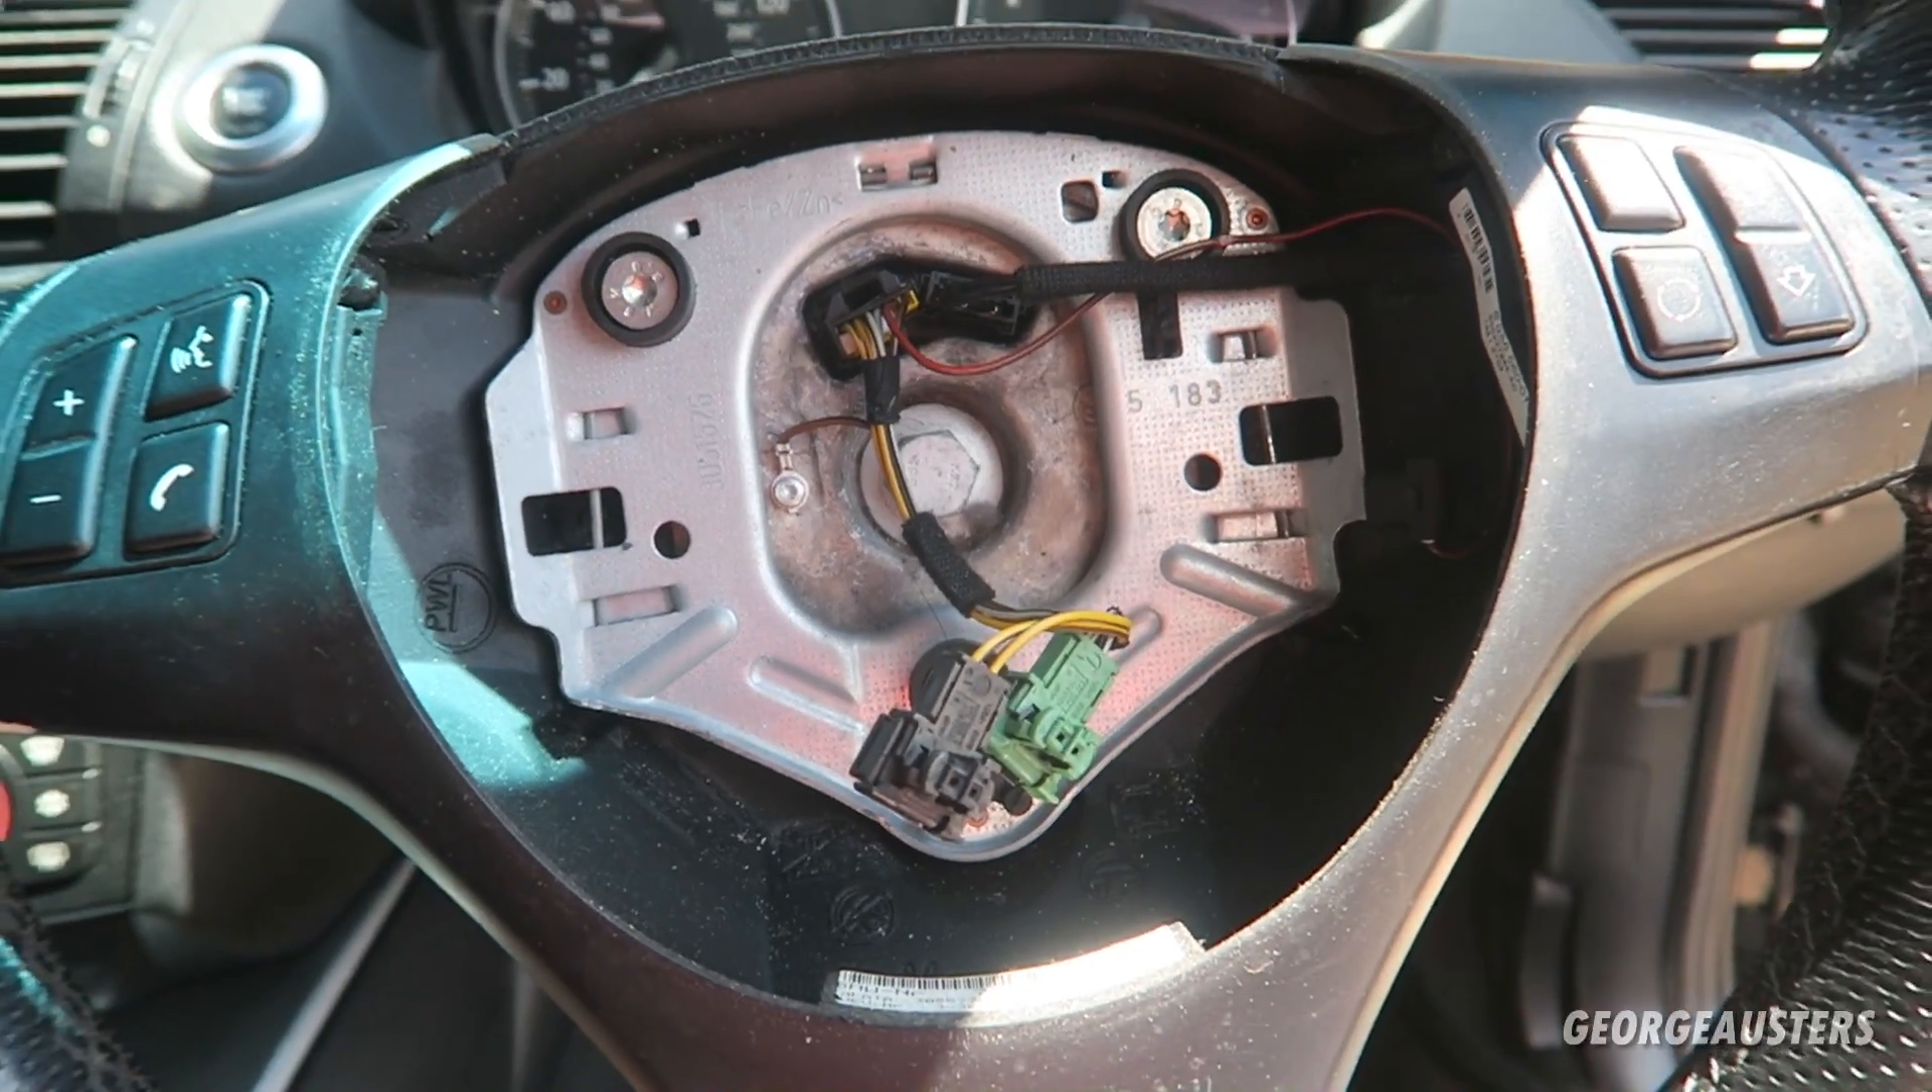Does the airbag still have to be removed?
No.